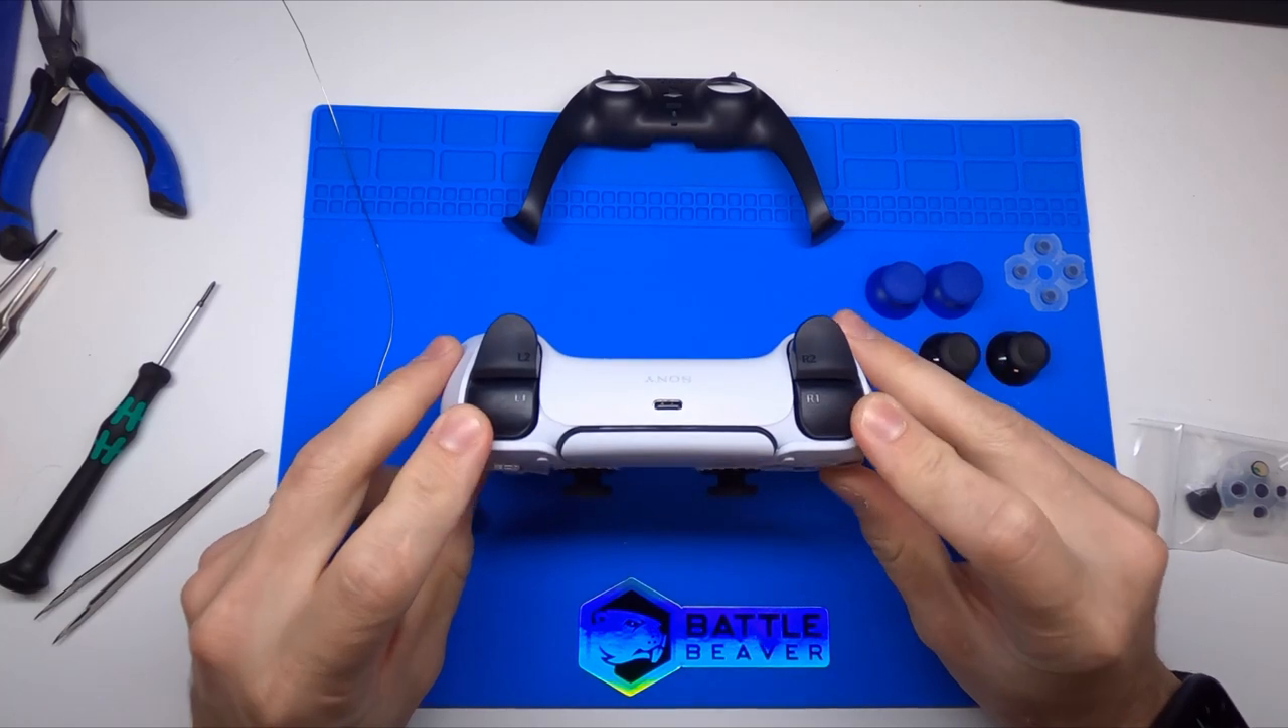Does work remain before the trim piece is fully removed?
No.